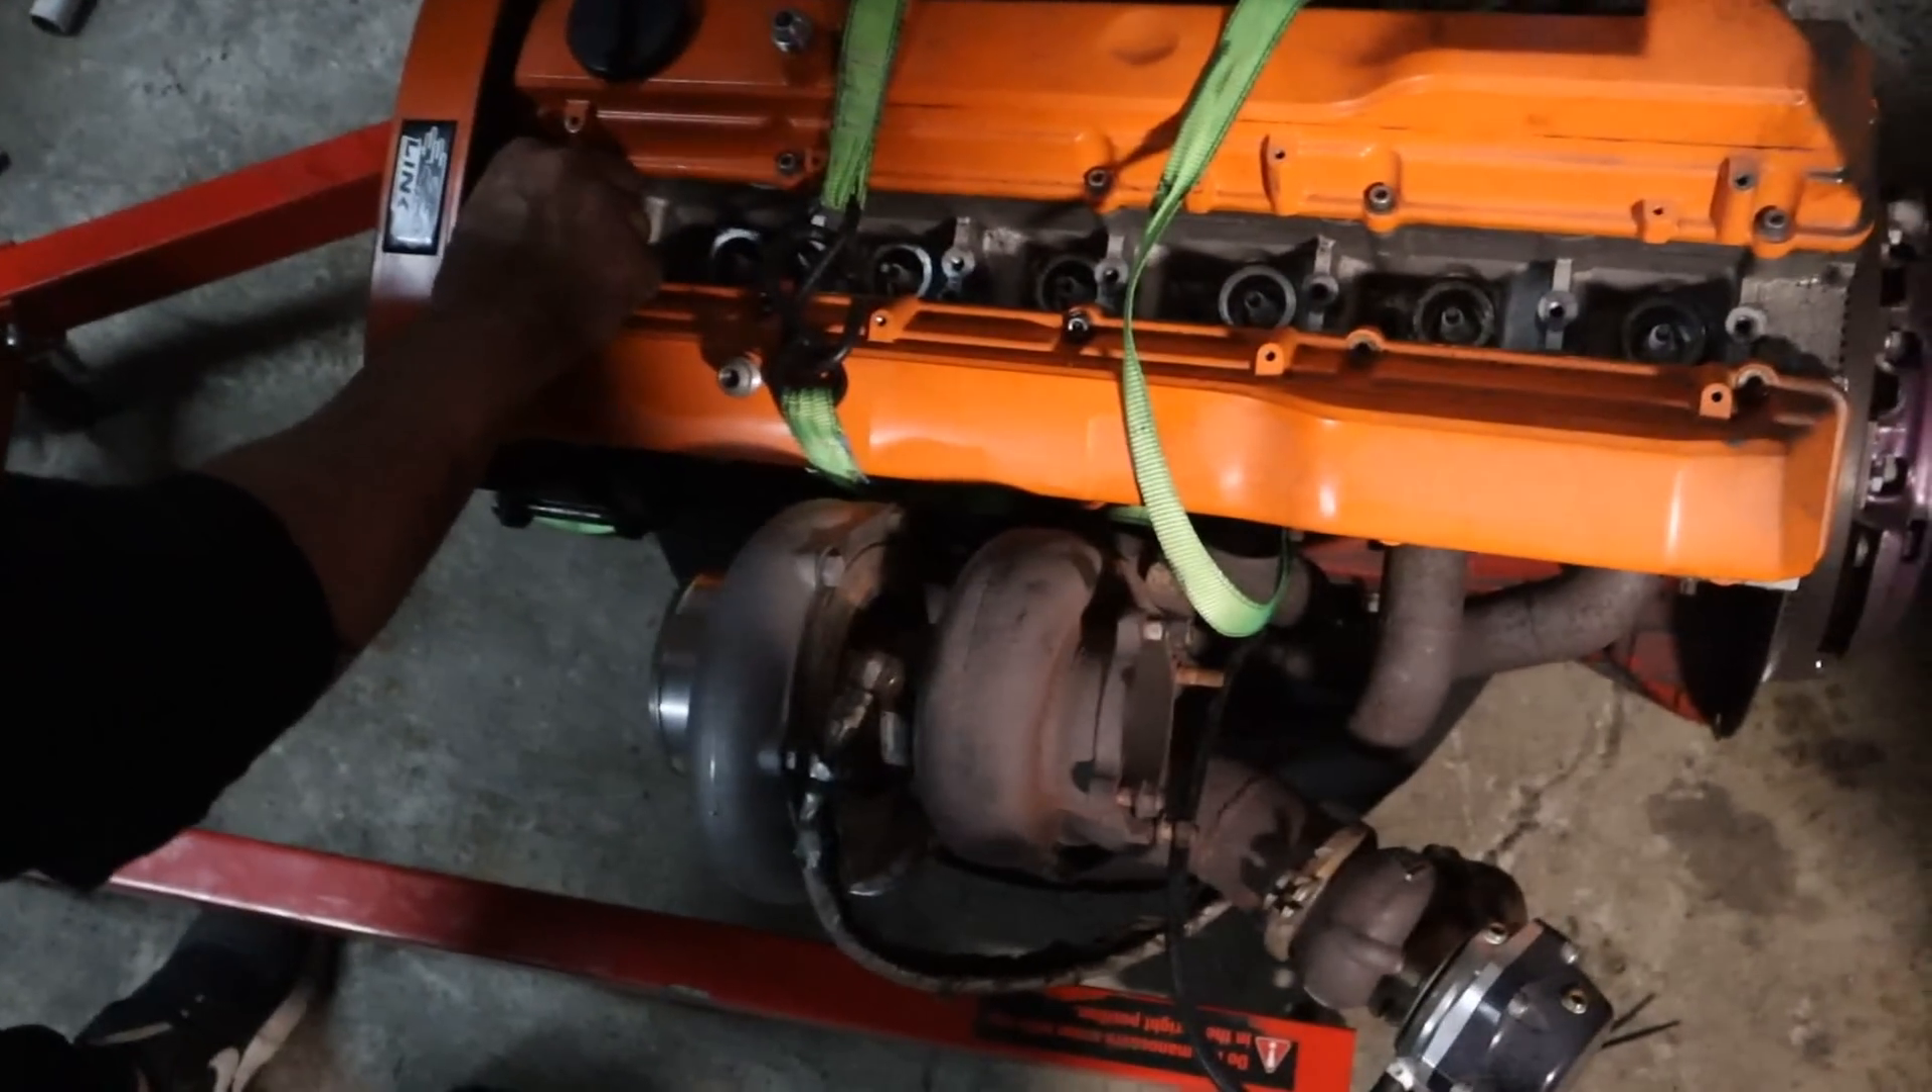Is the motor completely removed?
Yes.